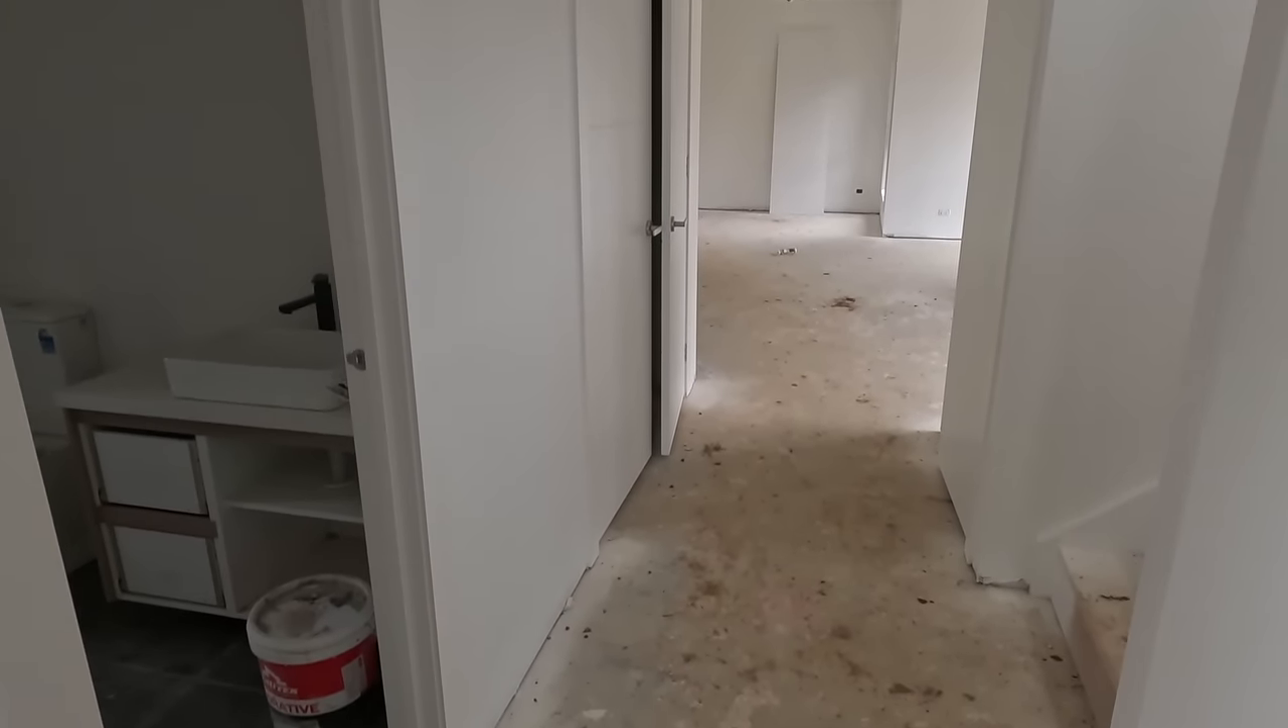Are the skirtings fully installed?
No.